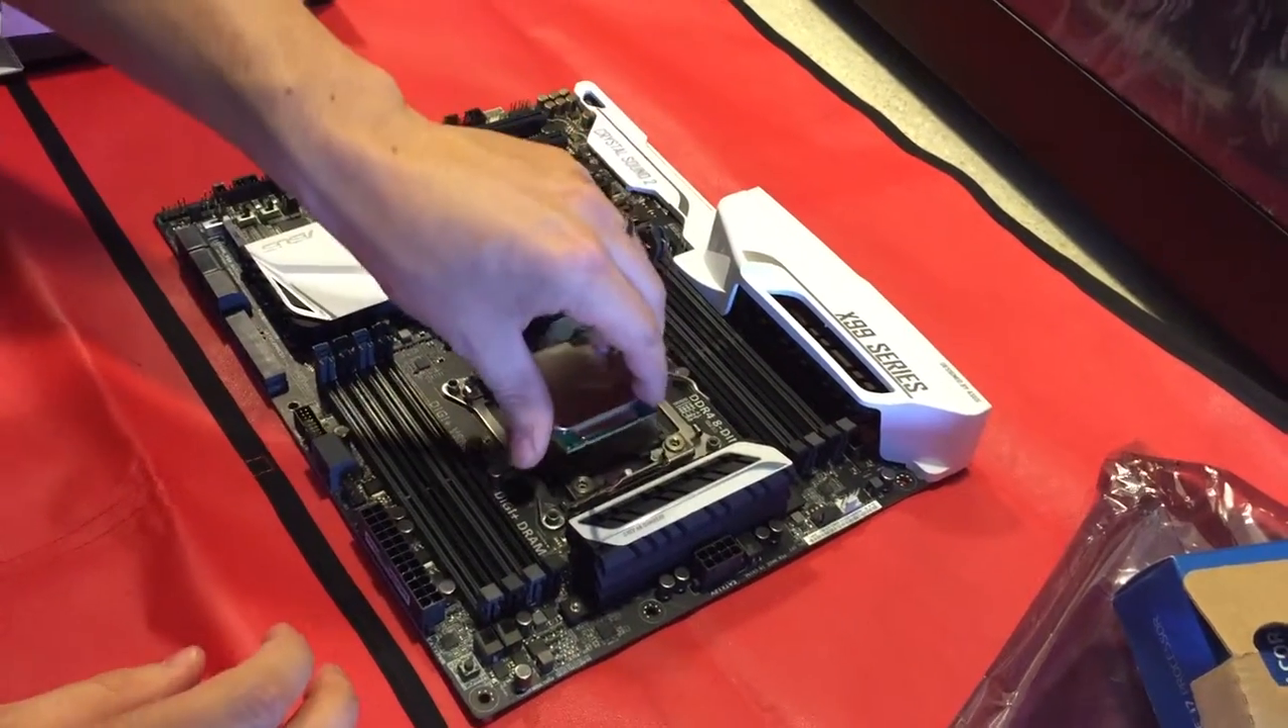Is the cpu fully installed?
No.